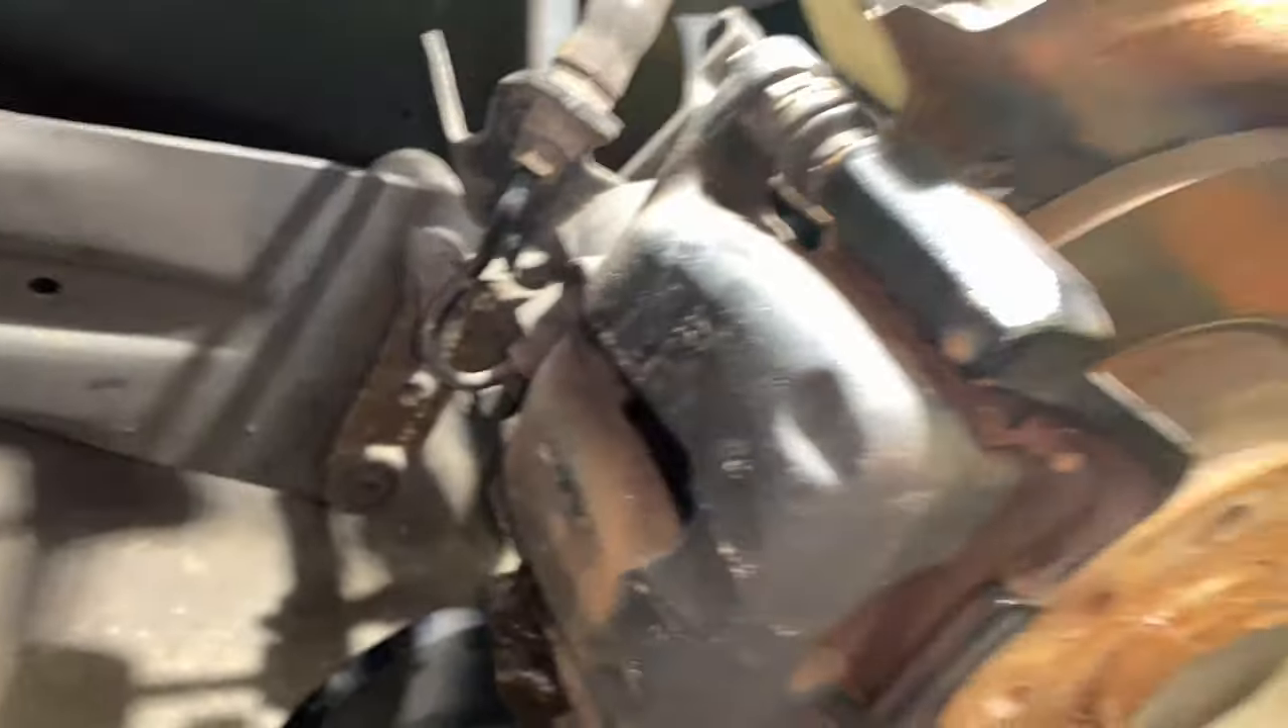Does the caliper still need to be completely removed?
Yes.